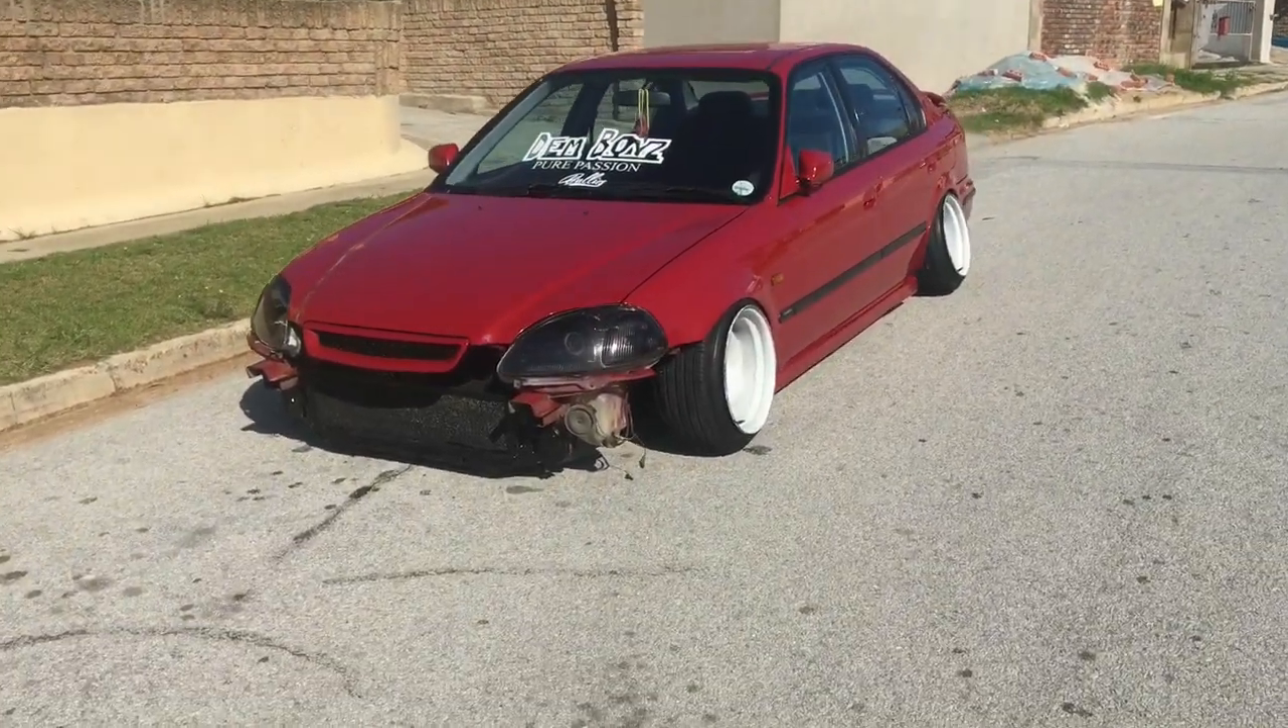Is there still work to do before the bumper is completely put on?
Yes.